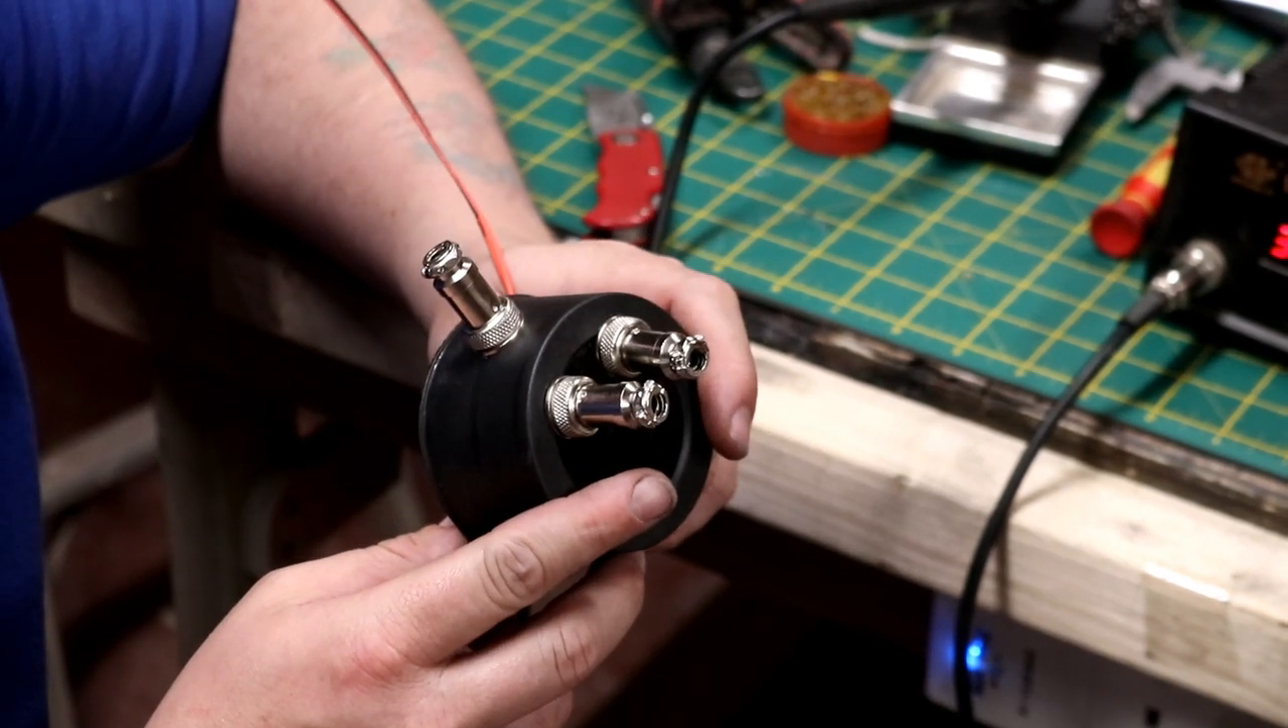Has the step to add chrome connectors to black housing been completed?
Yes.